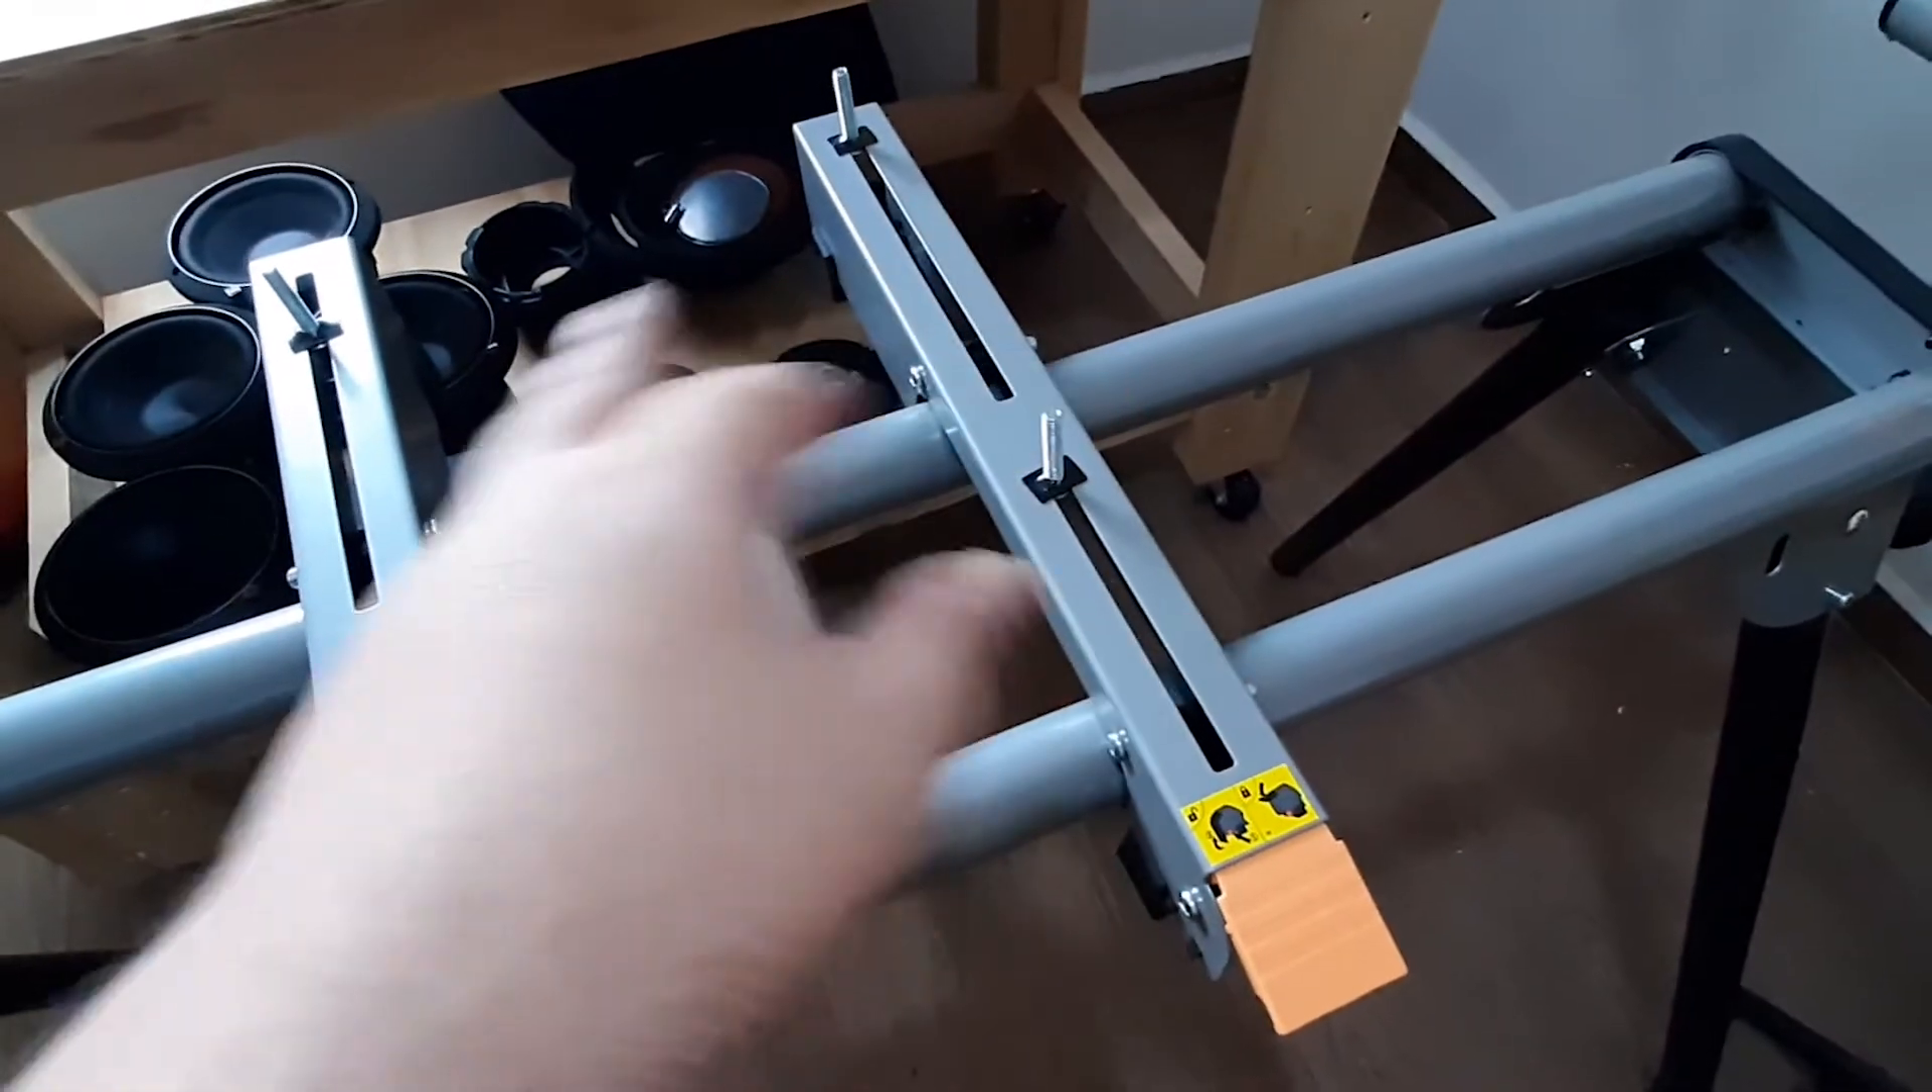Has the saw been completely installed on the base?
No.